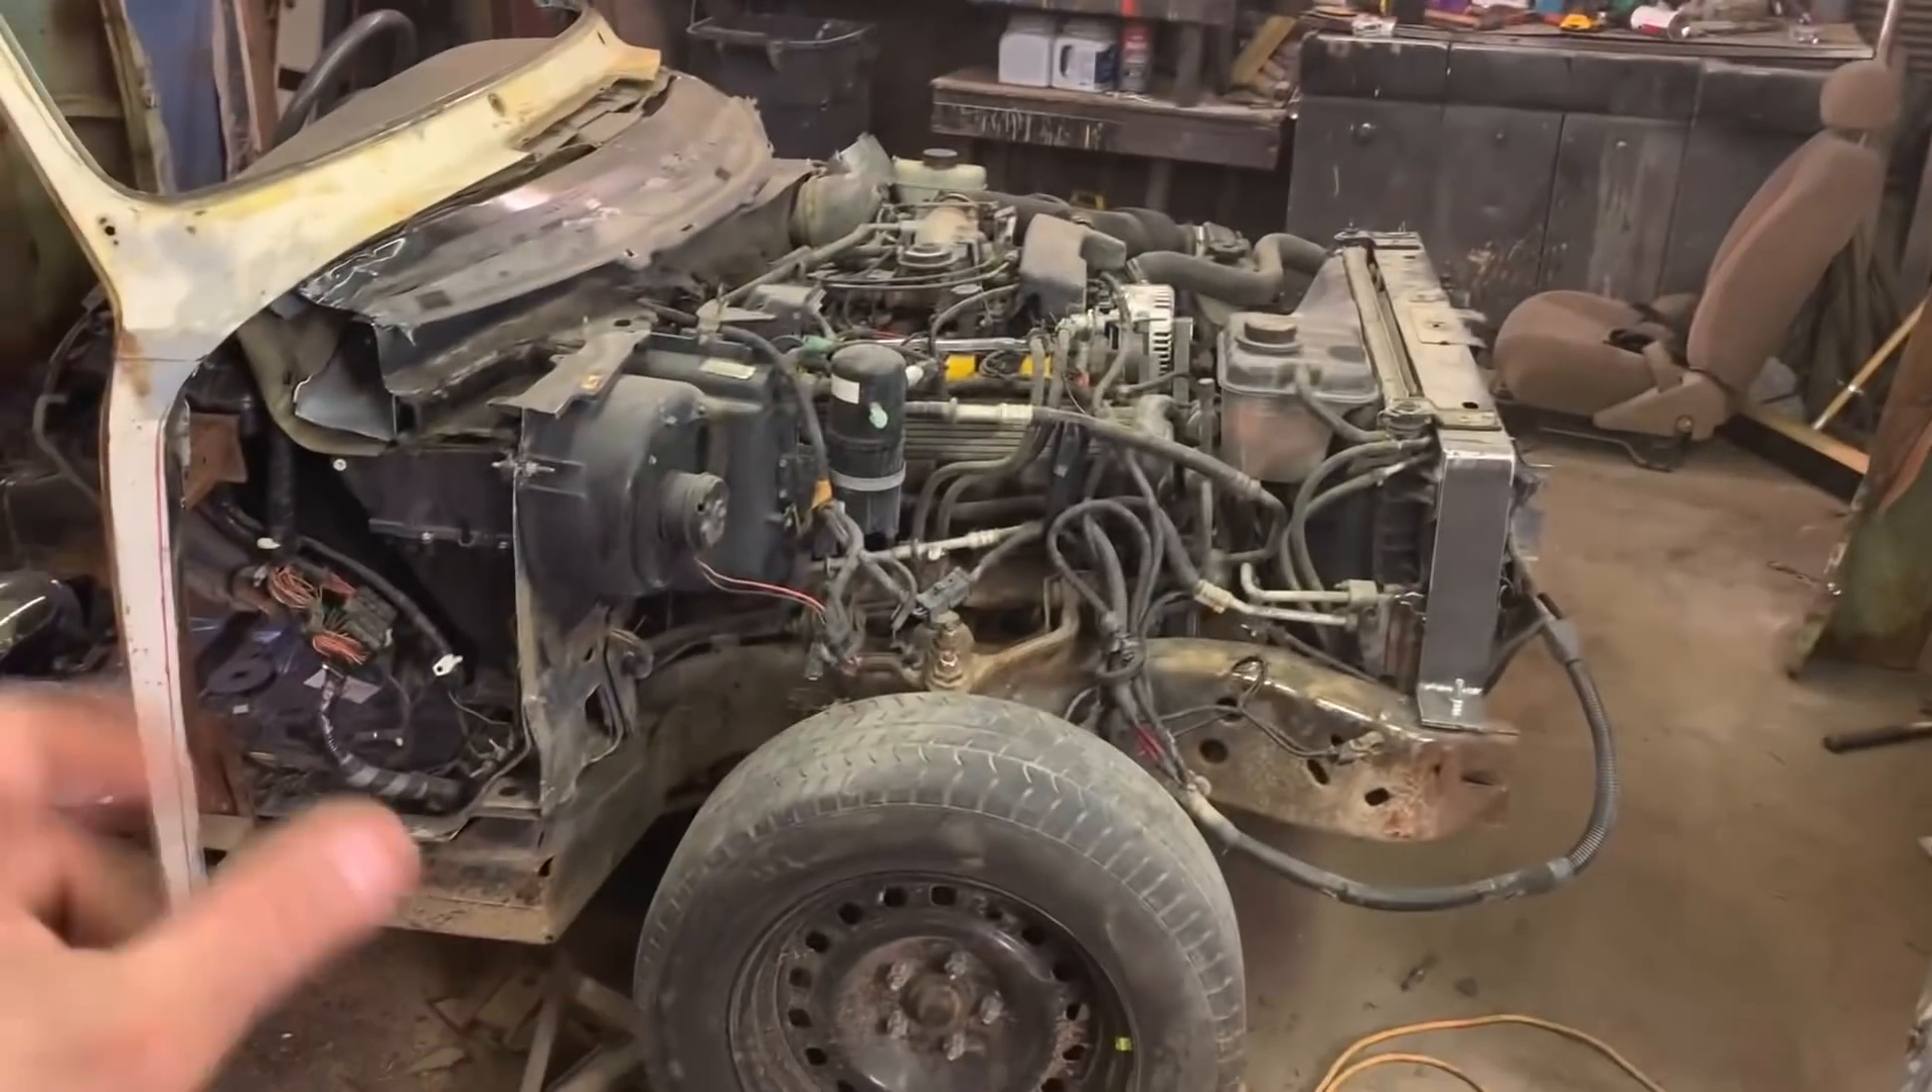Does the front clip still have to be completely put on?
Yes.